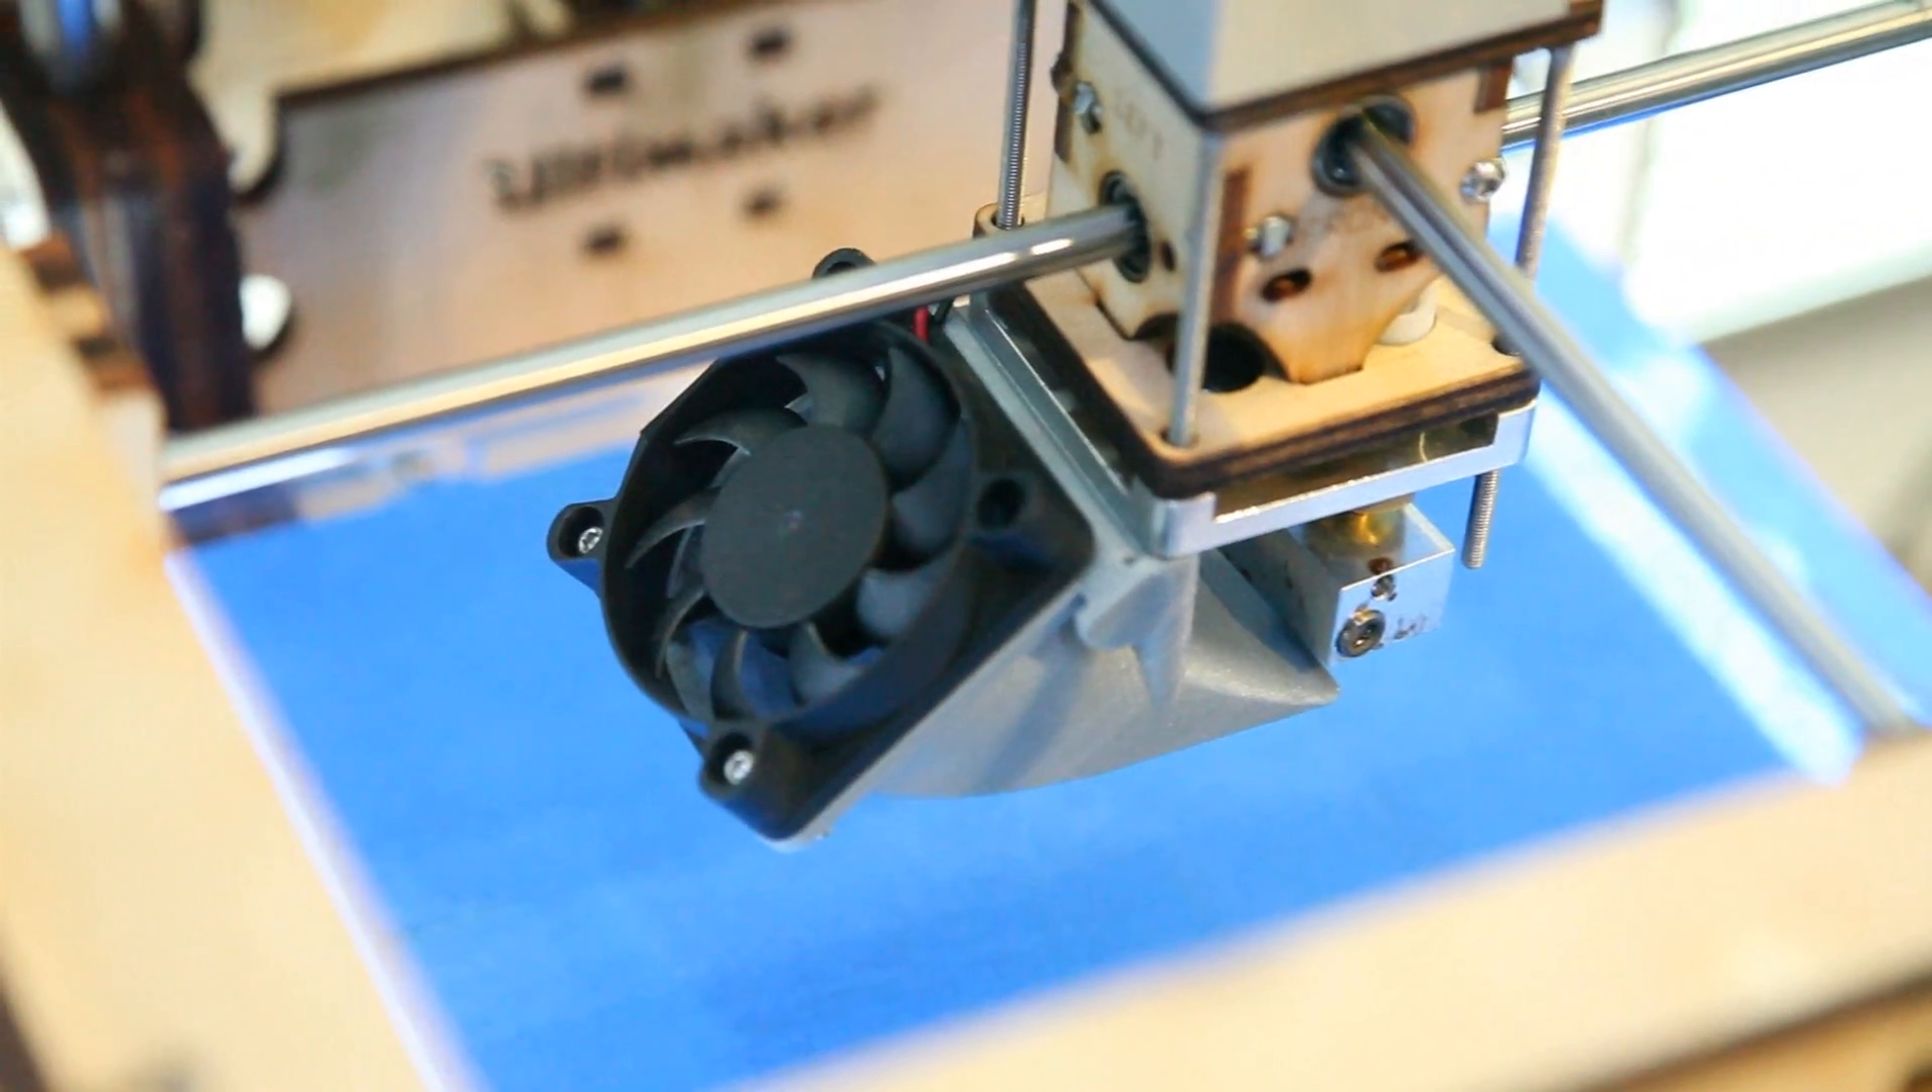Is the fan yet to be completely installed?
No.